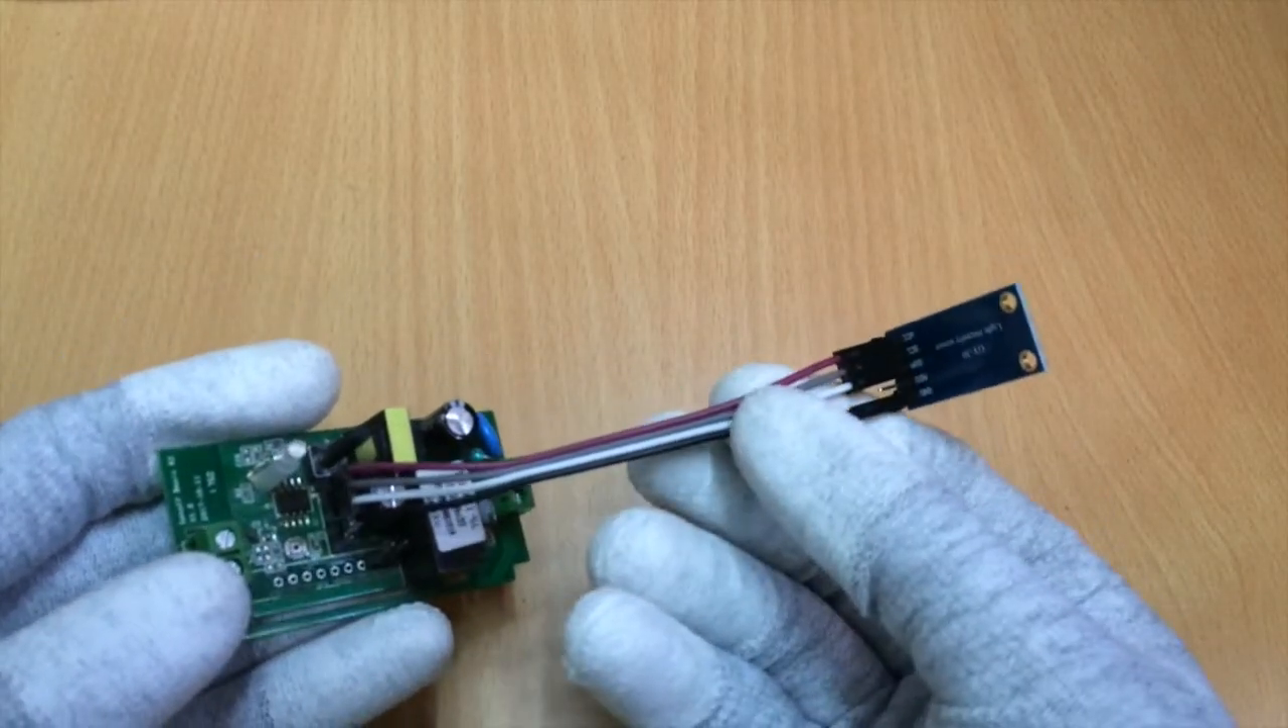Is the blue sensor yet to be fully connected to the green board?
No.